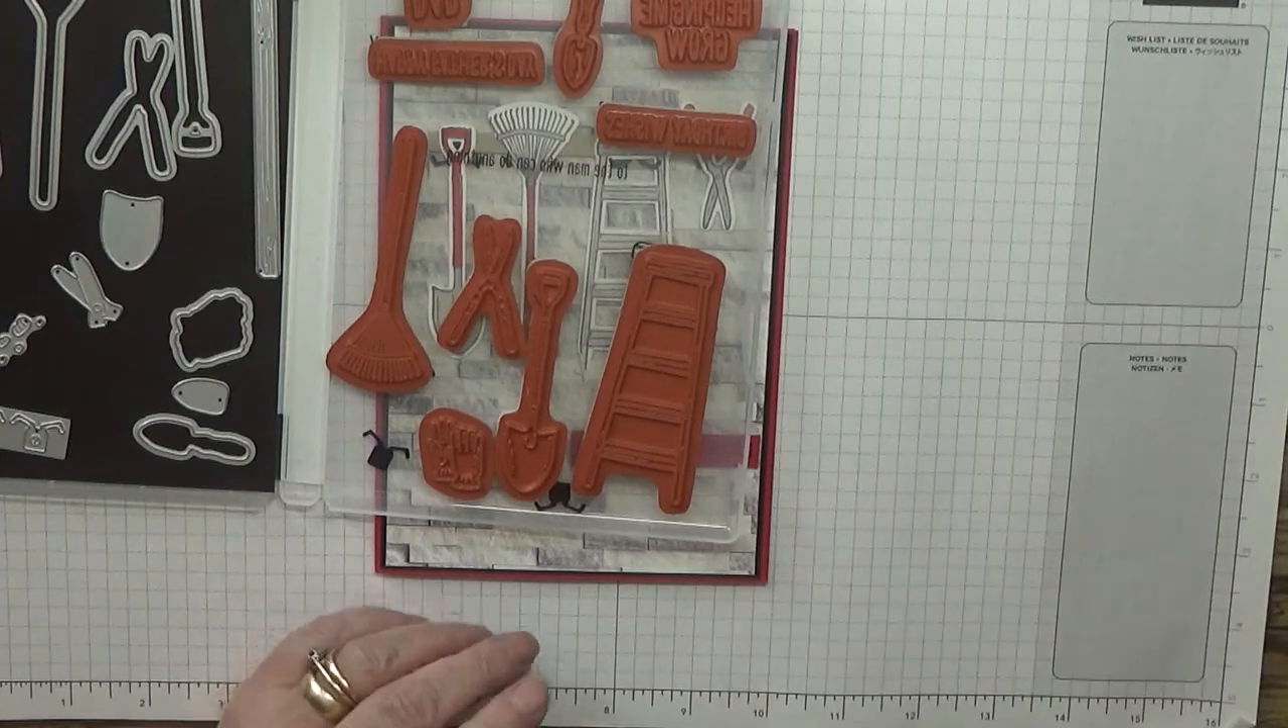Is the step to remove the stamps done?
No.